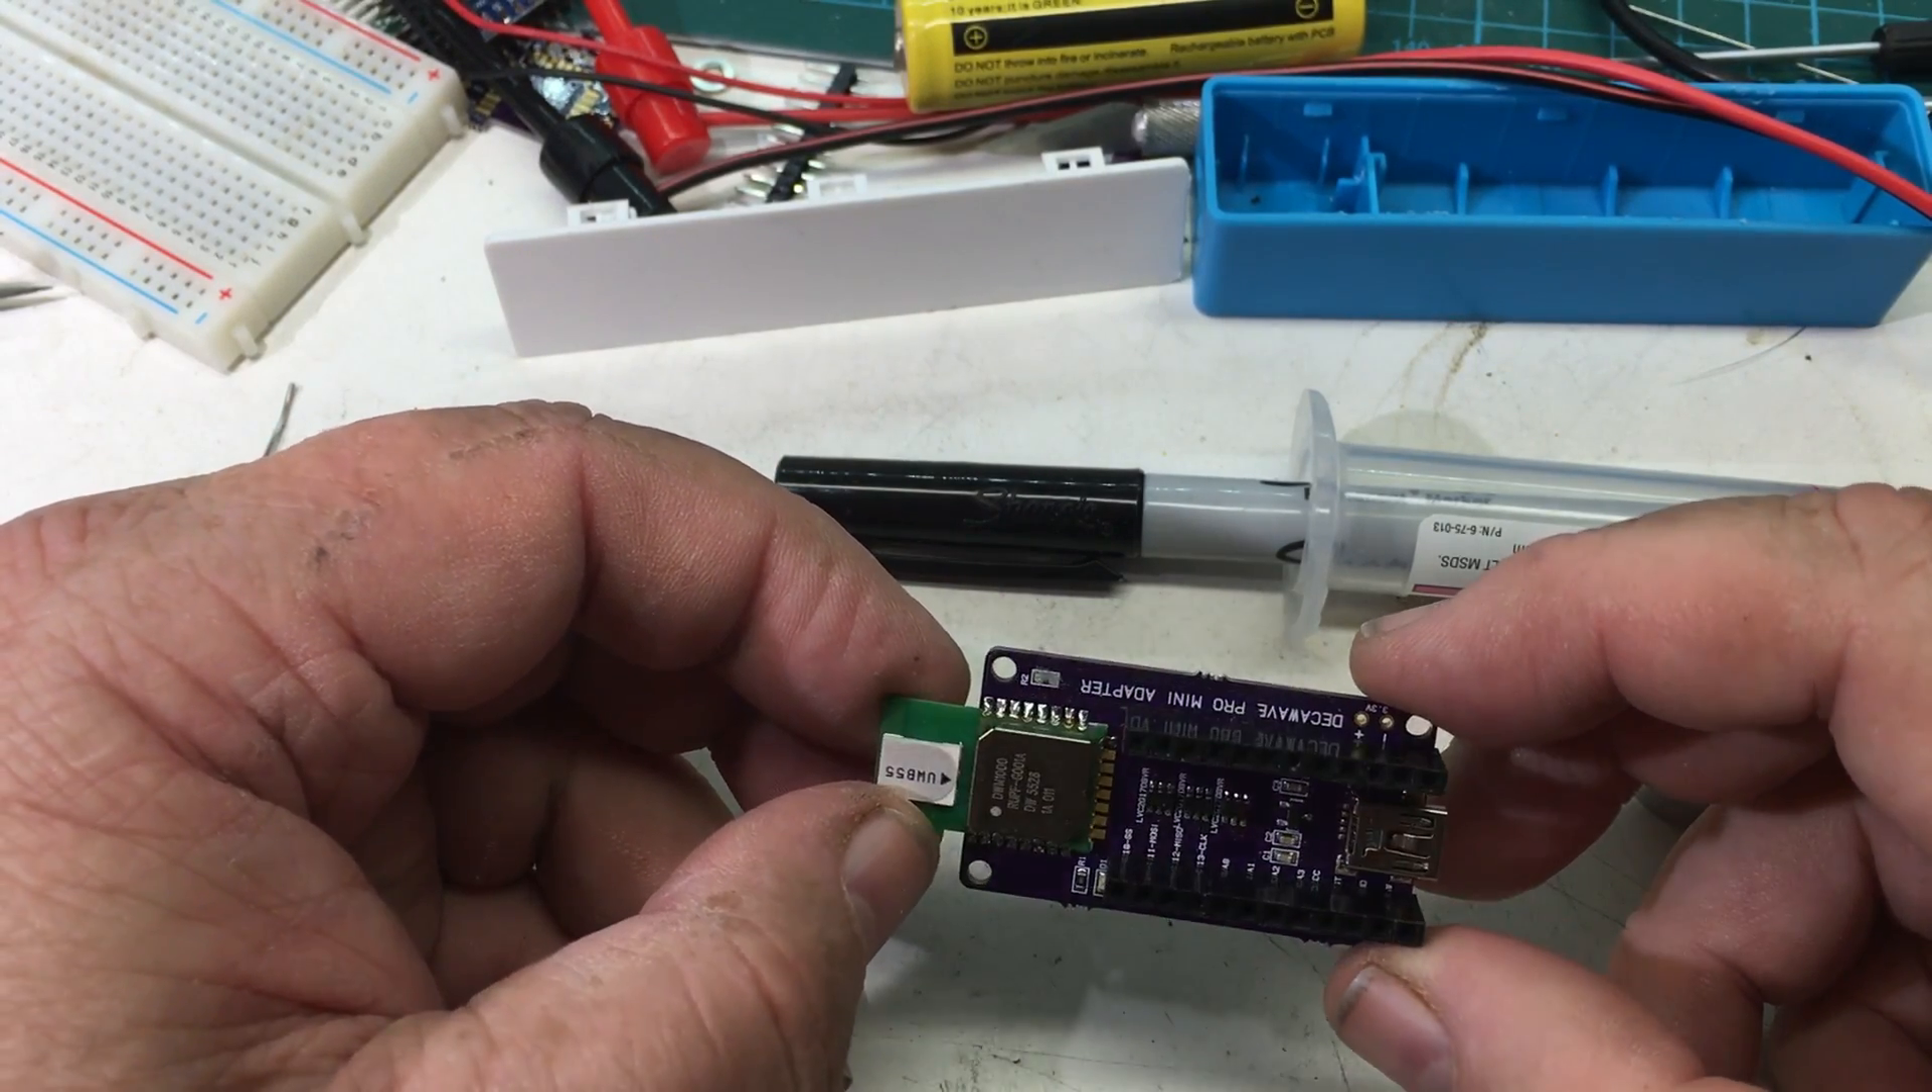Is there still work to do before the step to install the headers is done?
No.